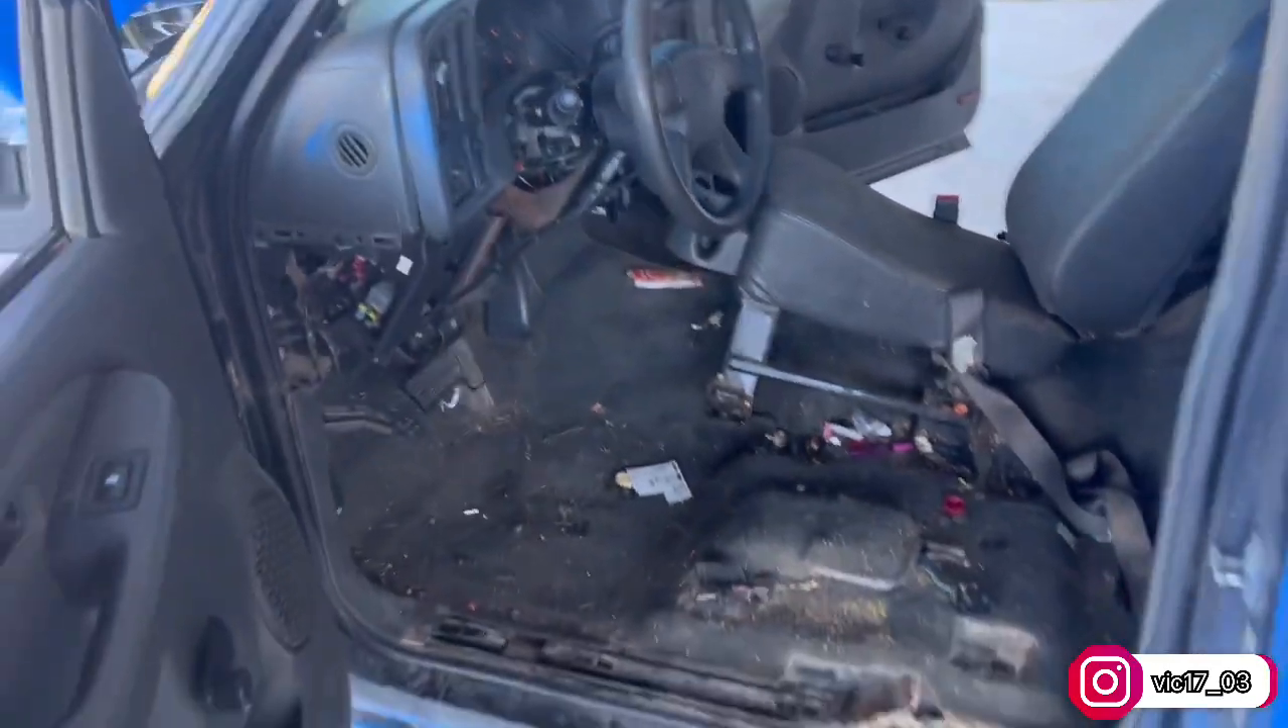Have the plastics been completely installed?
No.